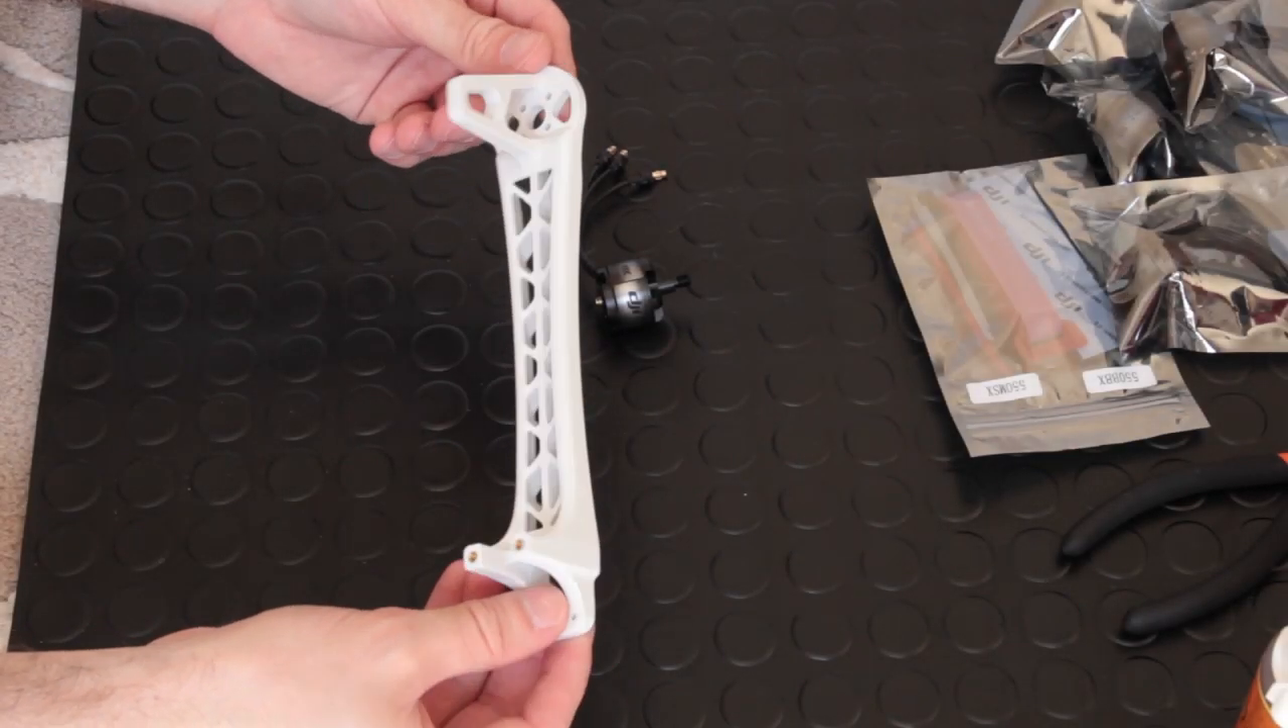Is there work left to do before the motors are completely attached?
Yes.